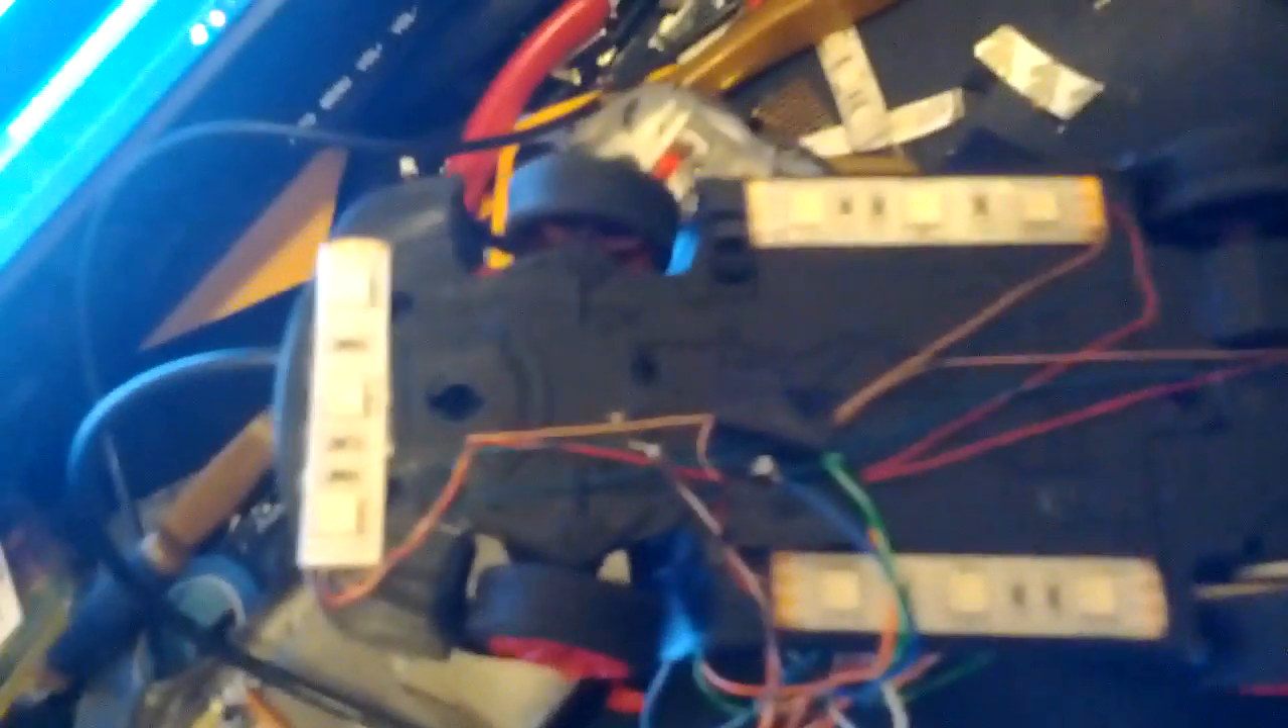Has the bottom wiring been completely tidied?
No.